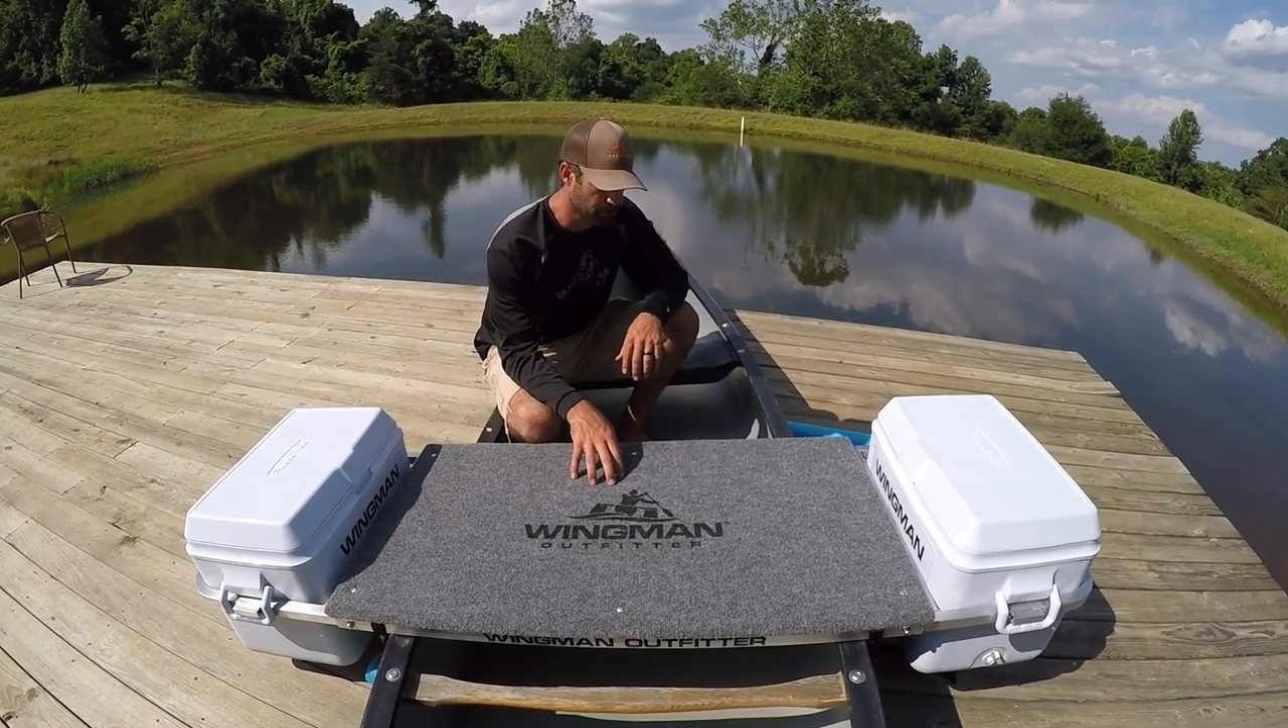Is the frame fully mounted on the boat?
Yes.